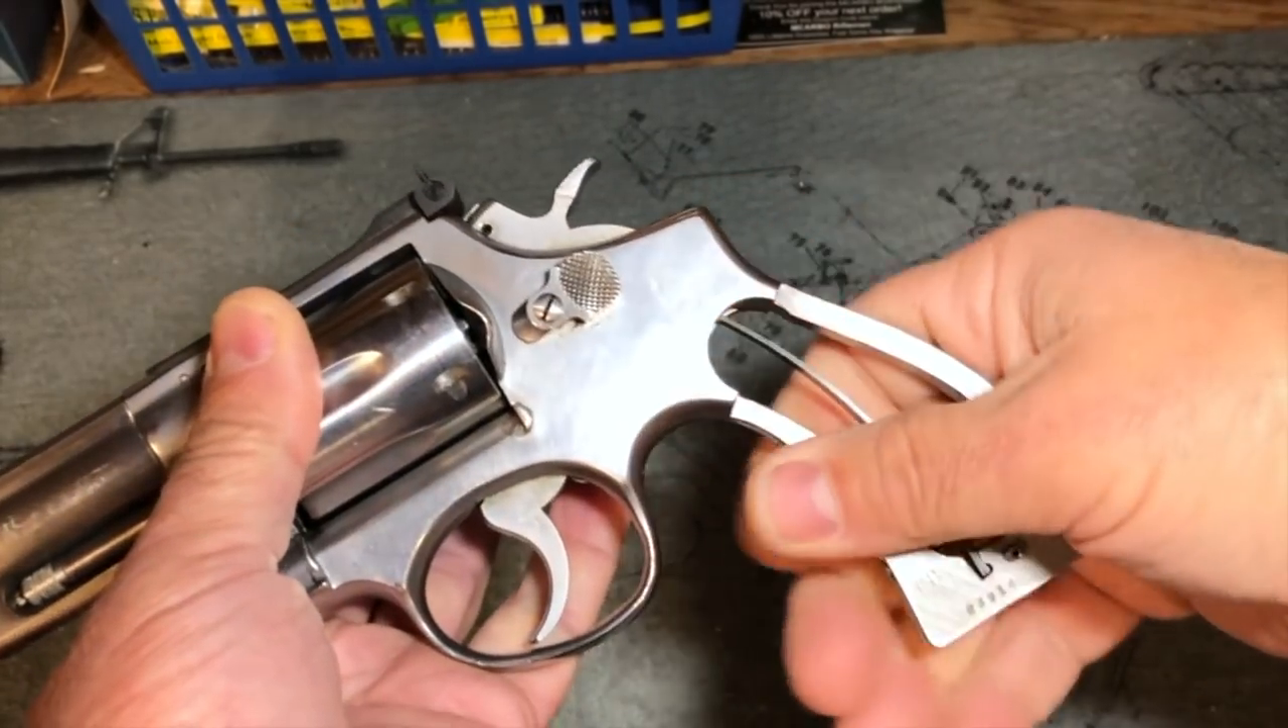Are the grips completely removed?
Yes.